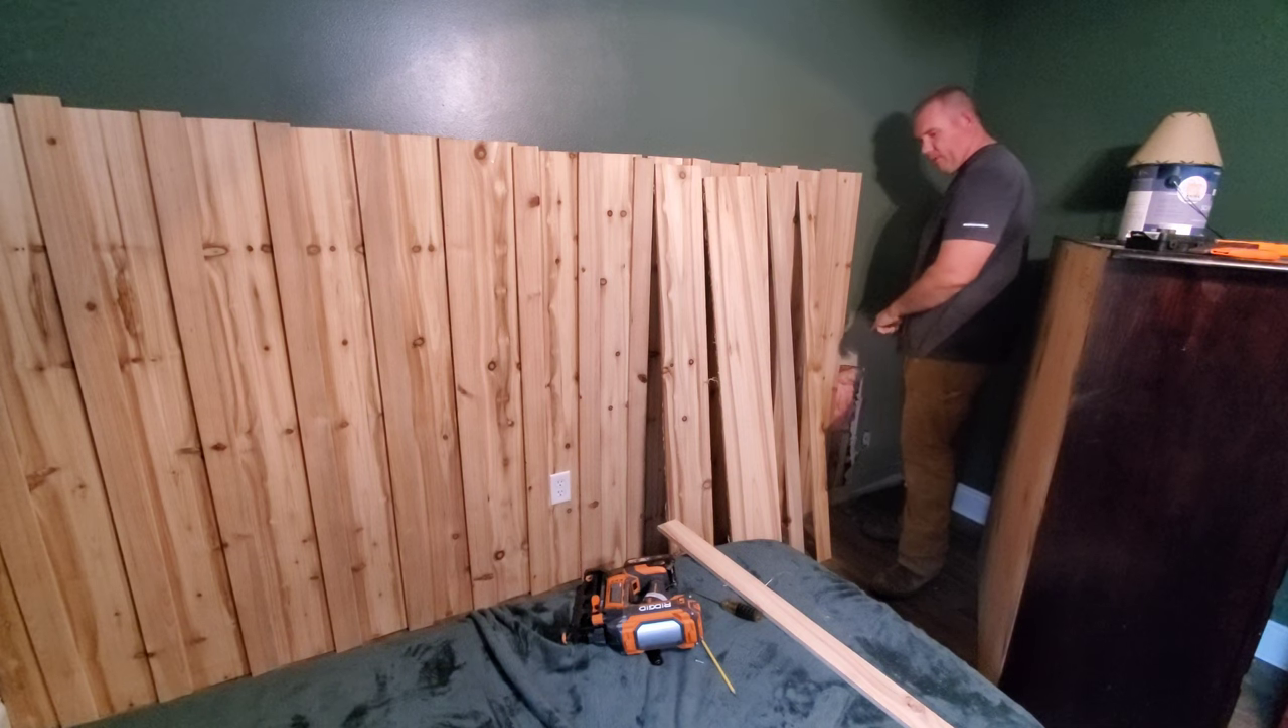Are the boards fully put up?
No.